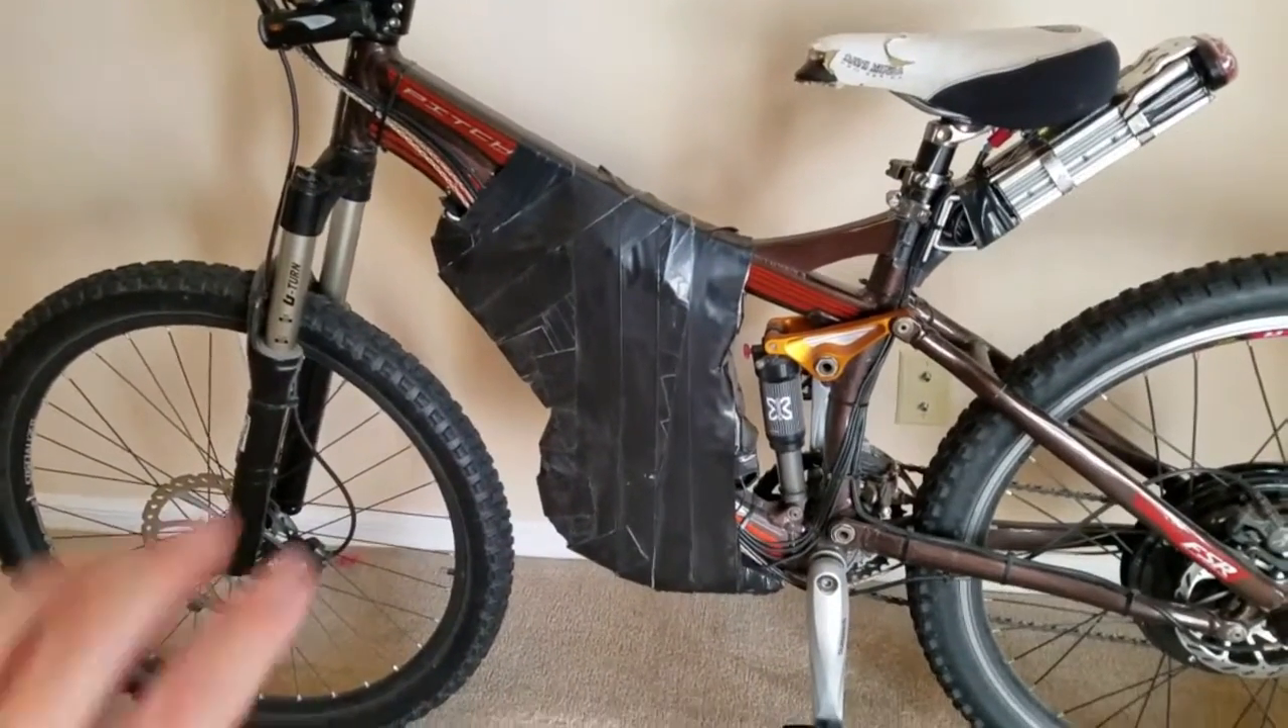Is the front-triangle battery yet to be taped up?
No.